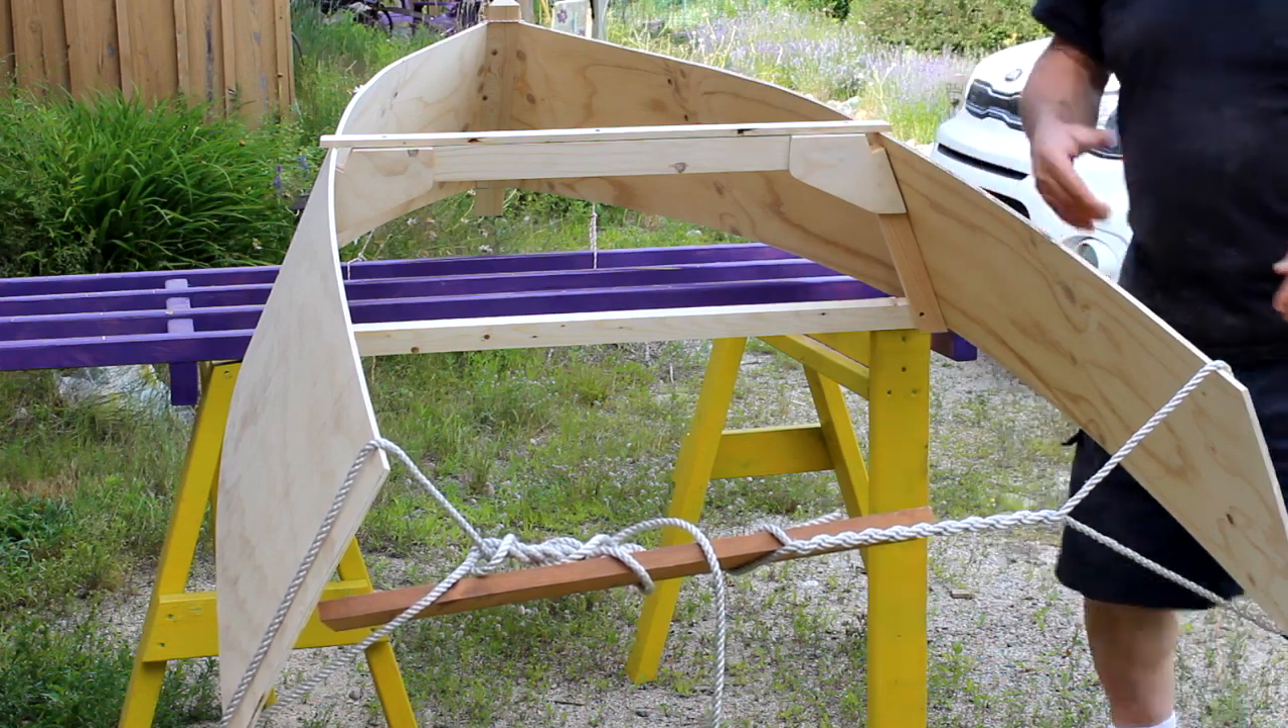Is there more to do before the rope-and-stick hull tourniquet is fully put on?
No.